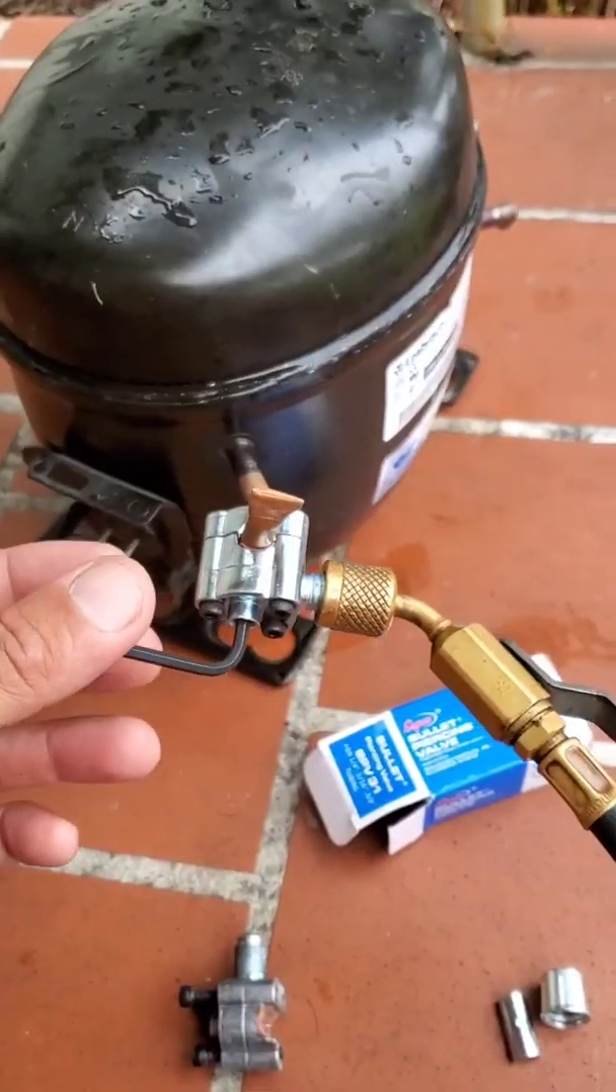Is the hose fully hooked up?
Yes.